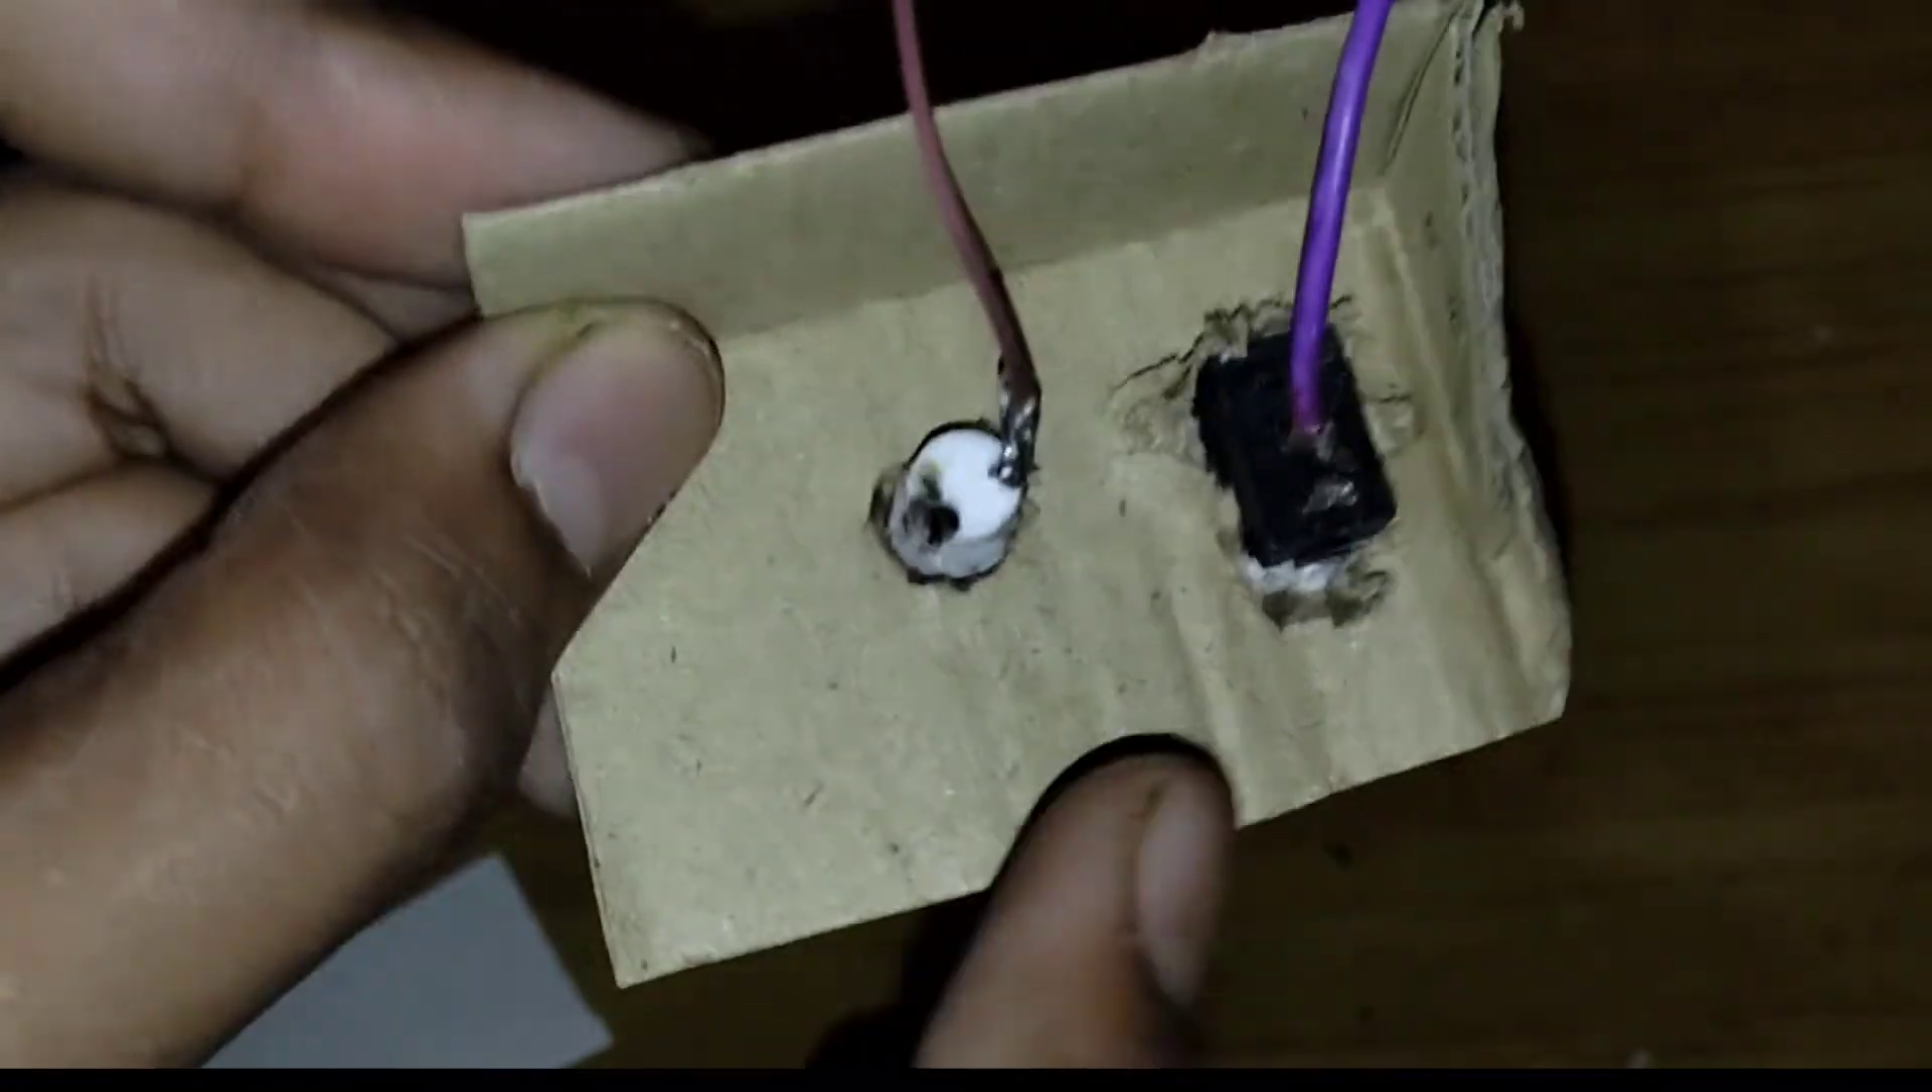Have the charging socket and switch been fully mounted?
Yes.